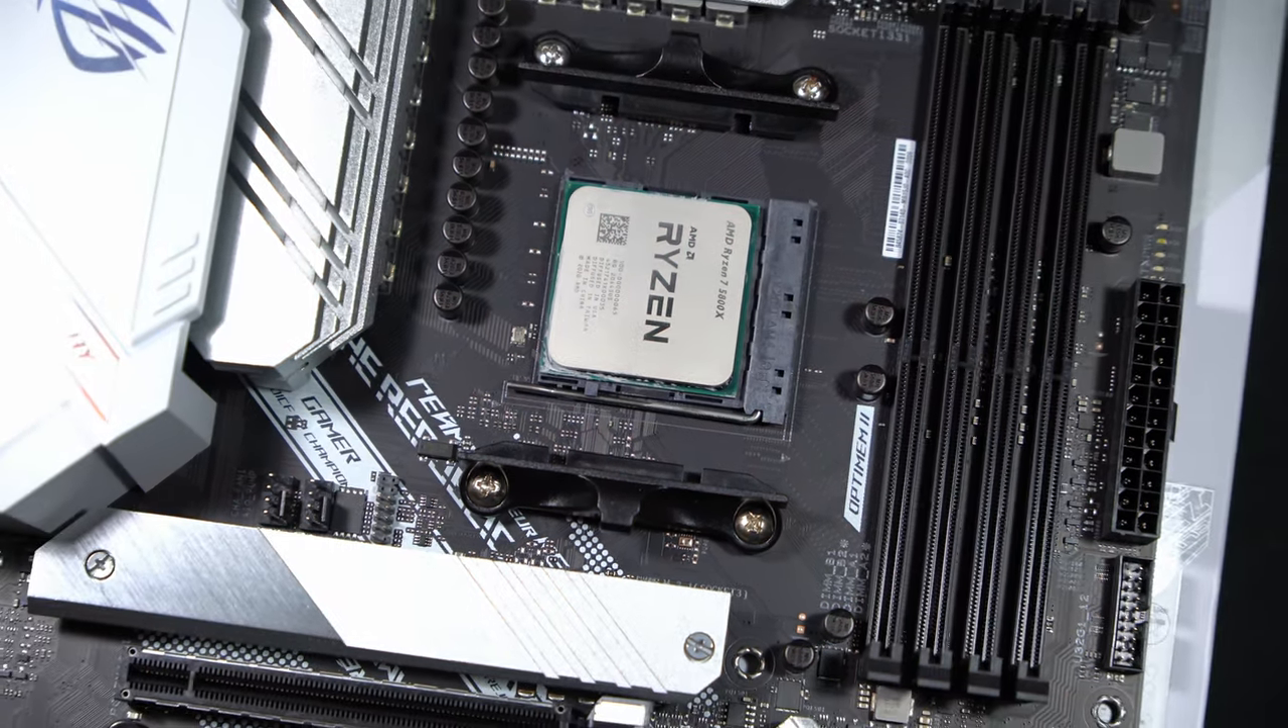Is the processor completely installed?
Yes.